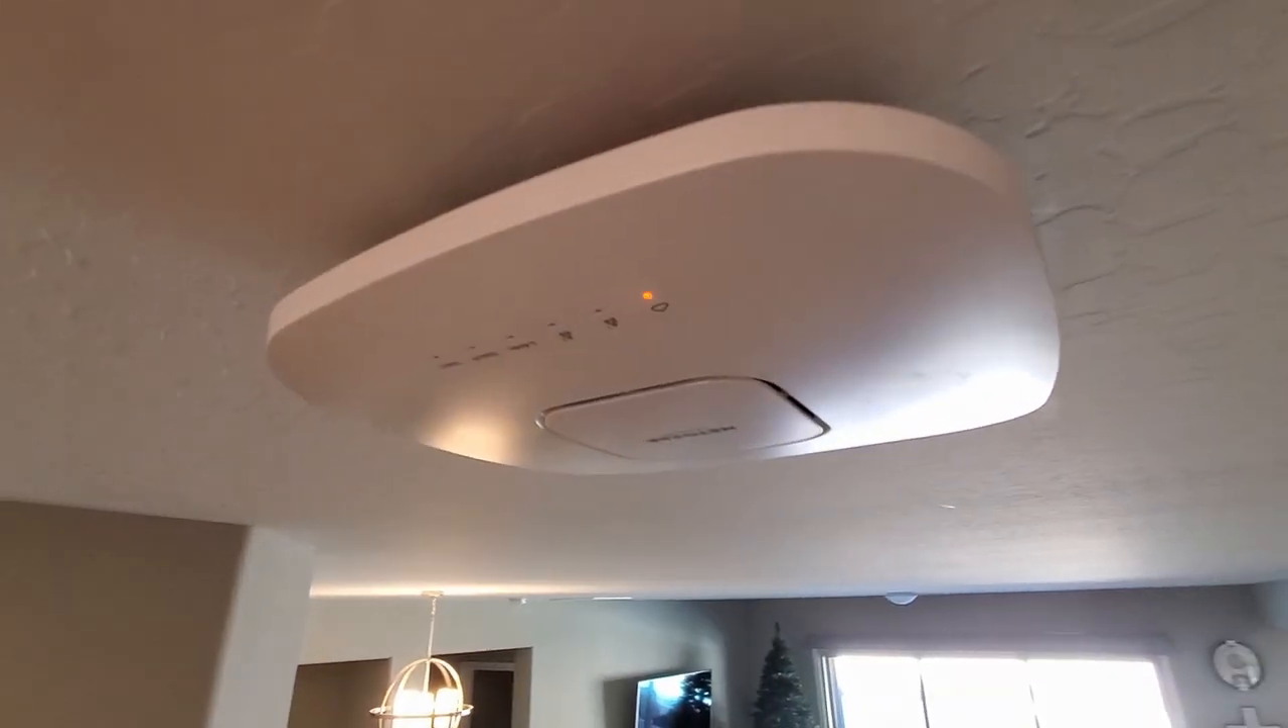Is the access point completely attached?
Yes.